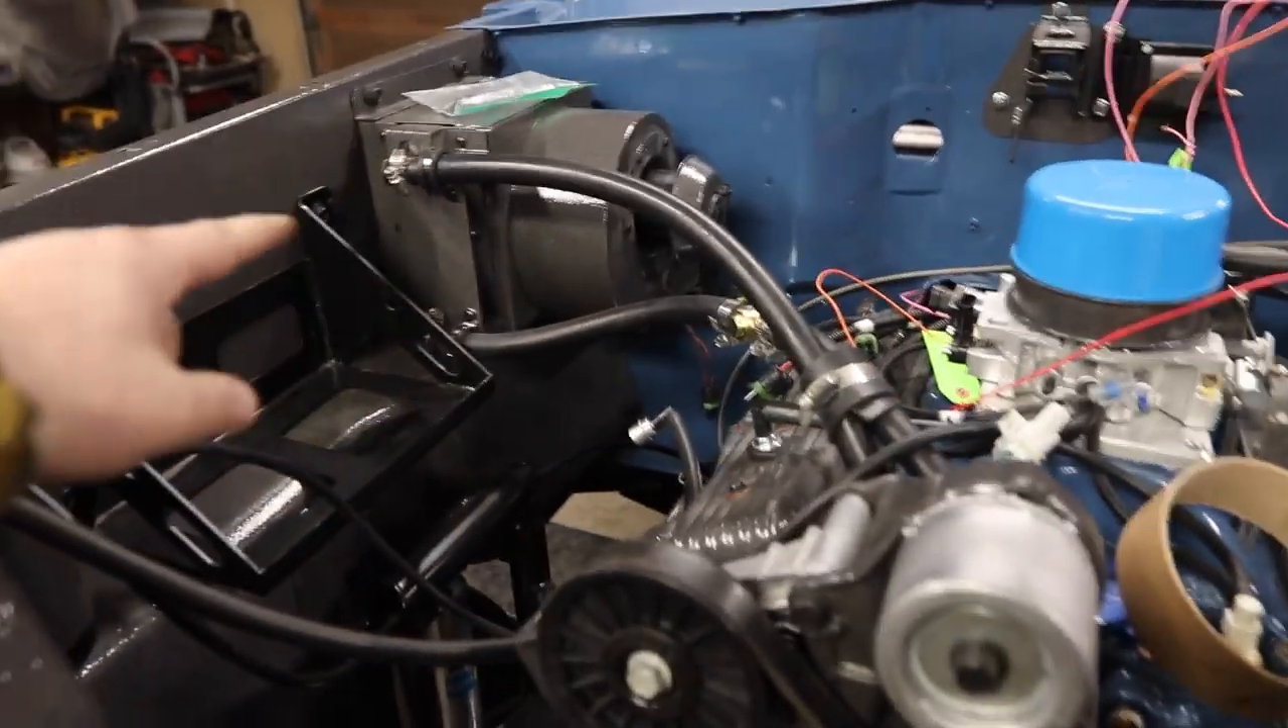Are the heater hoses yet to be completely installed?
No.